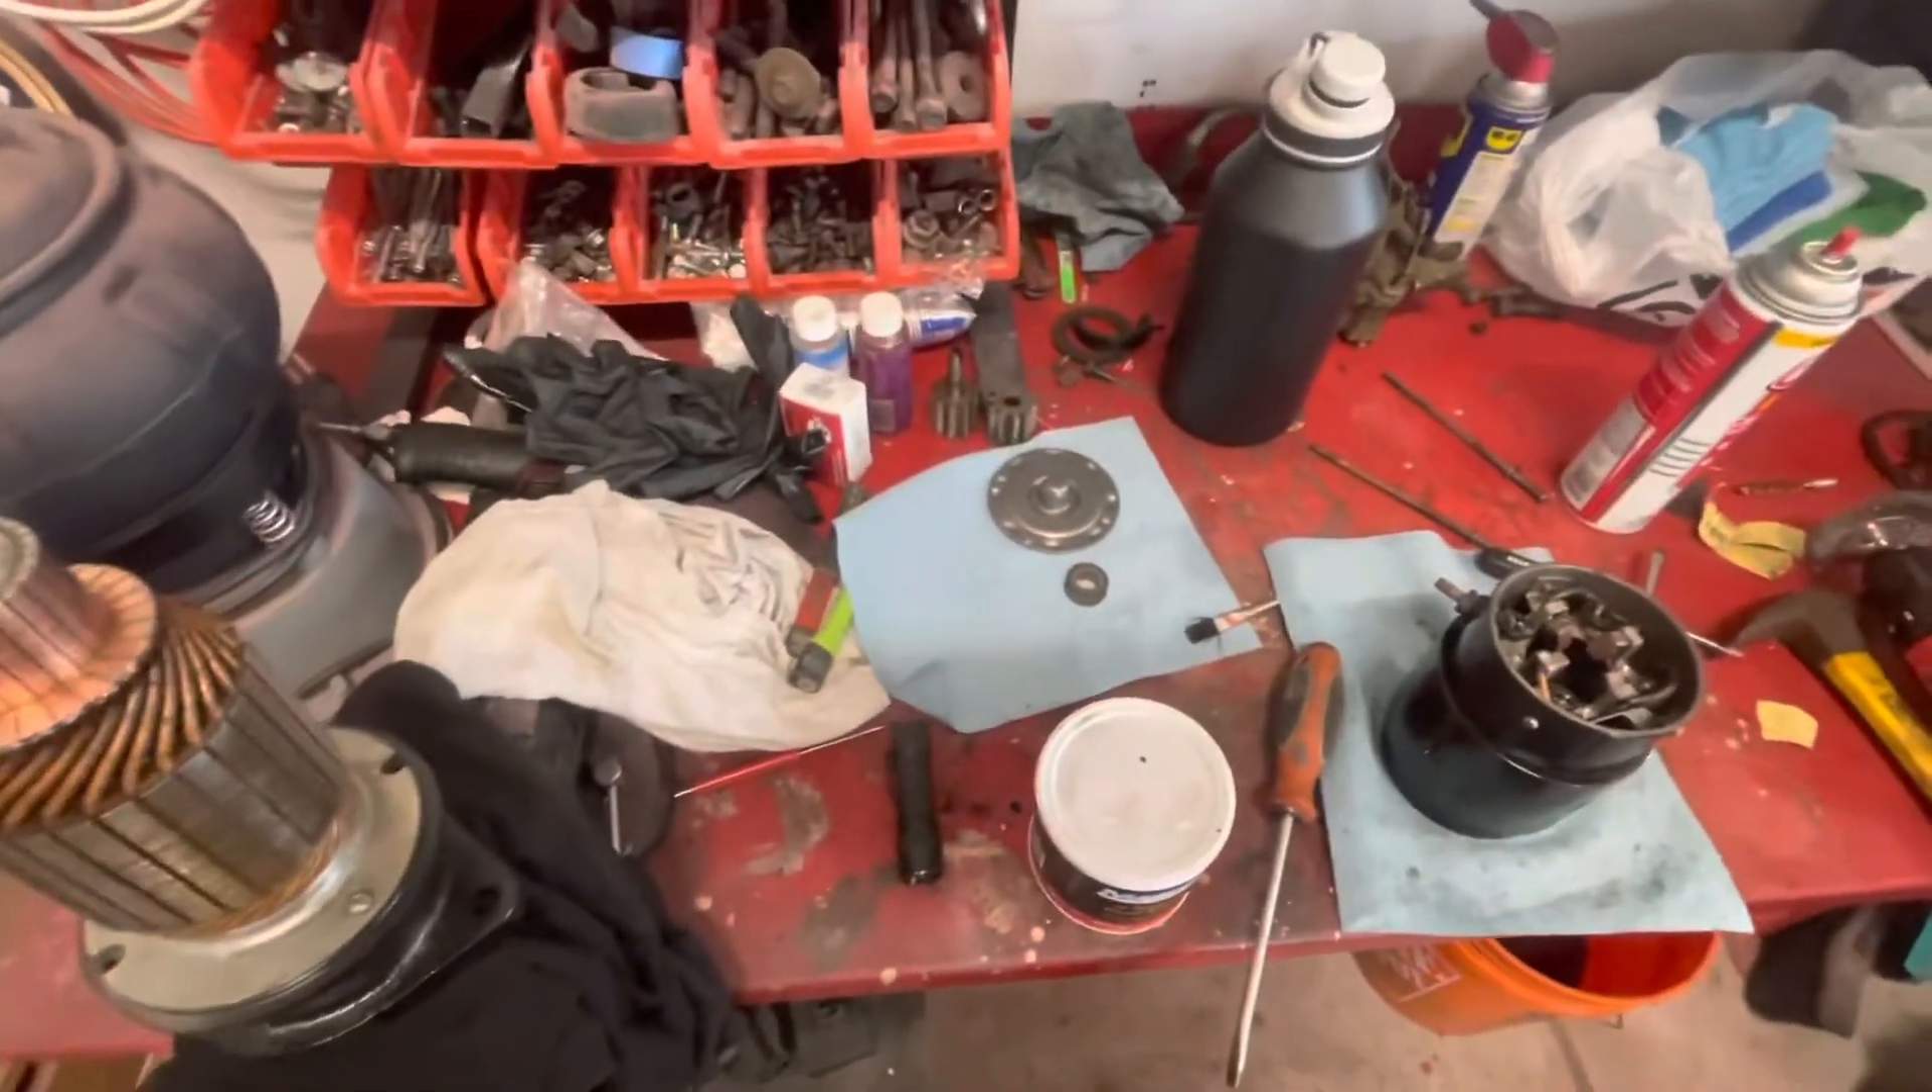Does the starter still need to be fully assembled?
Yes.